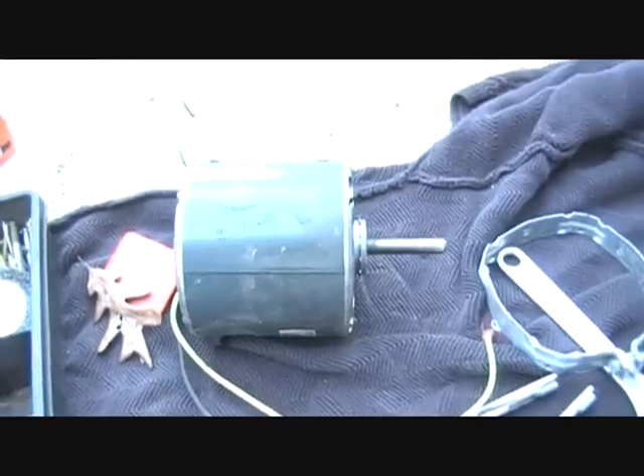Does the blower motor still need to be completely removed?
No.